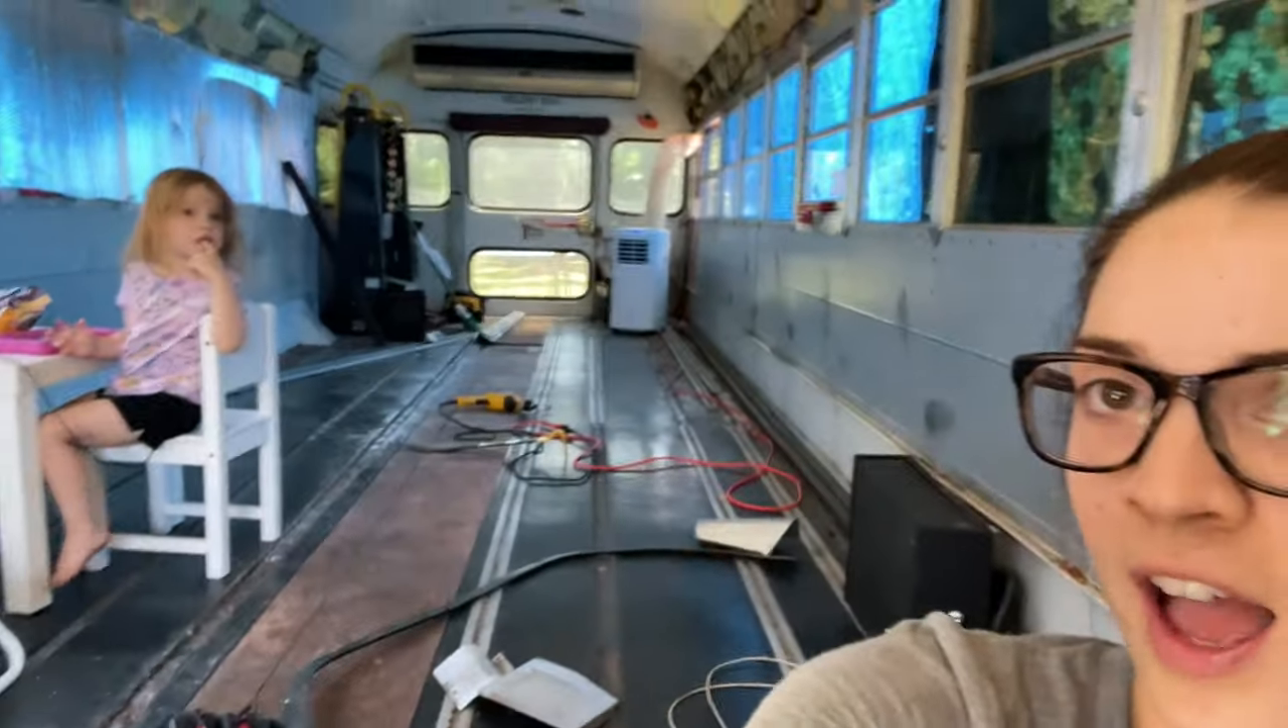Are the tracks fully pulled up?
No.